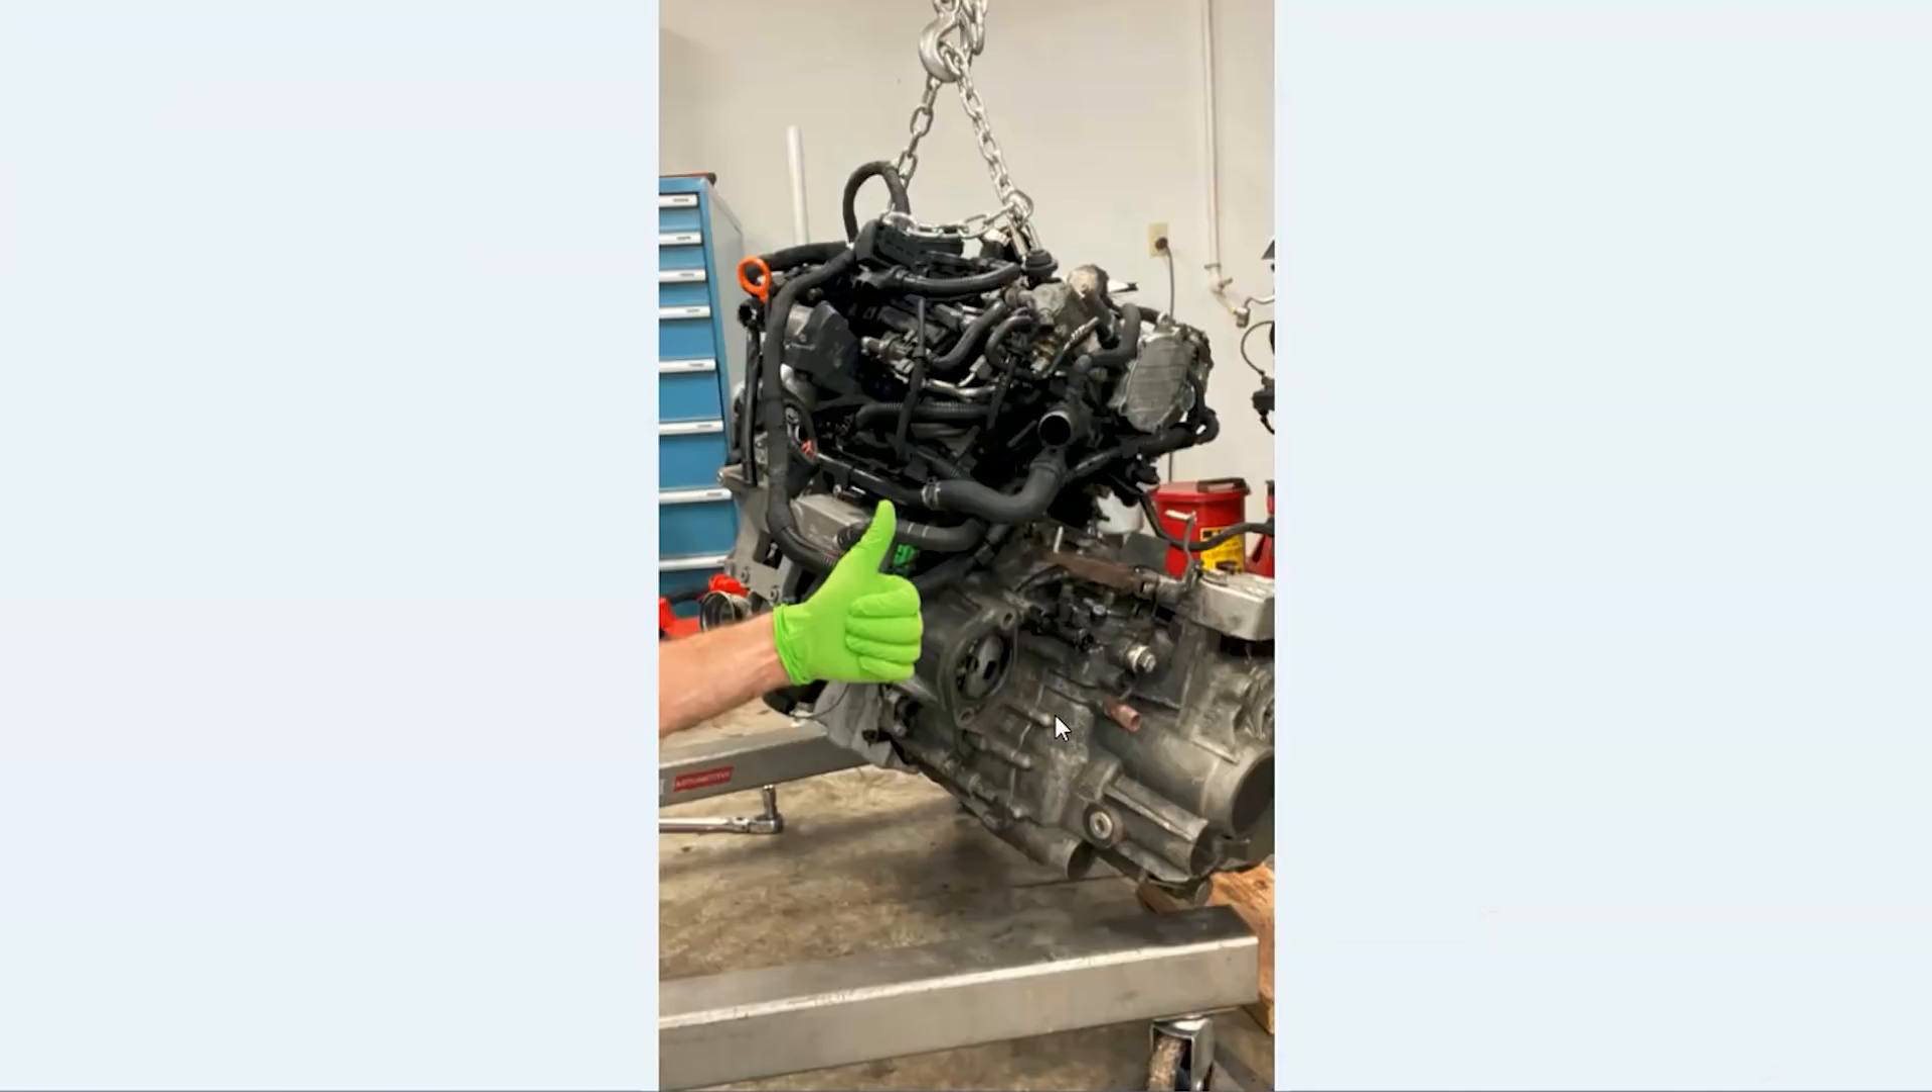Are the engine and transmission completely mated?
Yes.